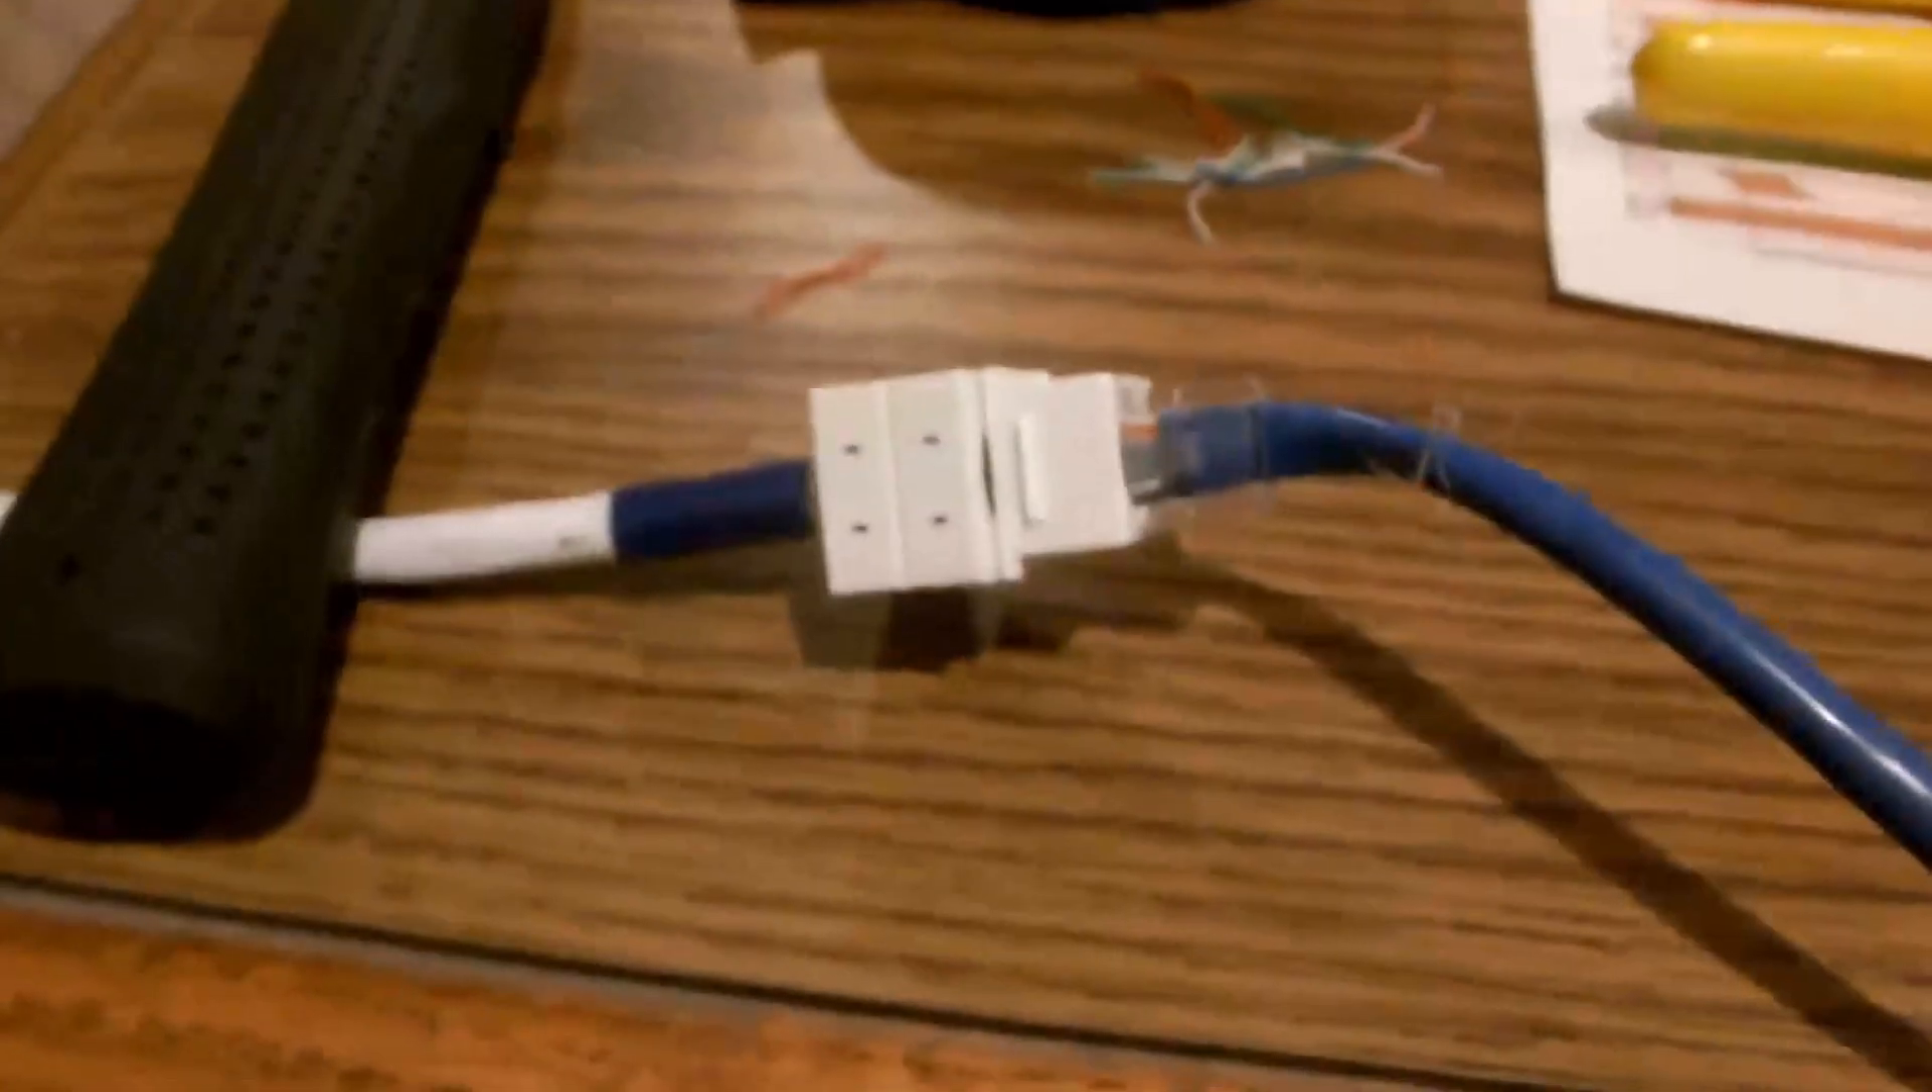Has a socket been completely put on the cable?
Yes.